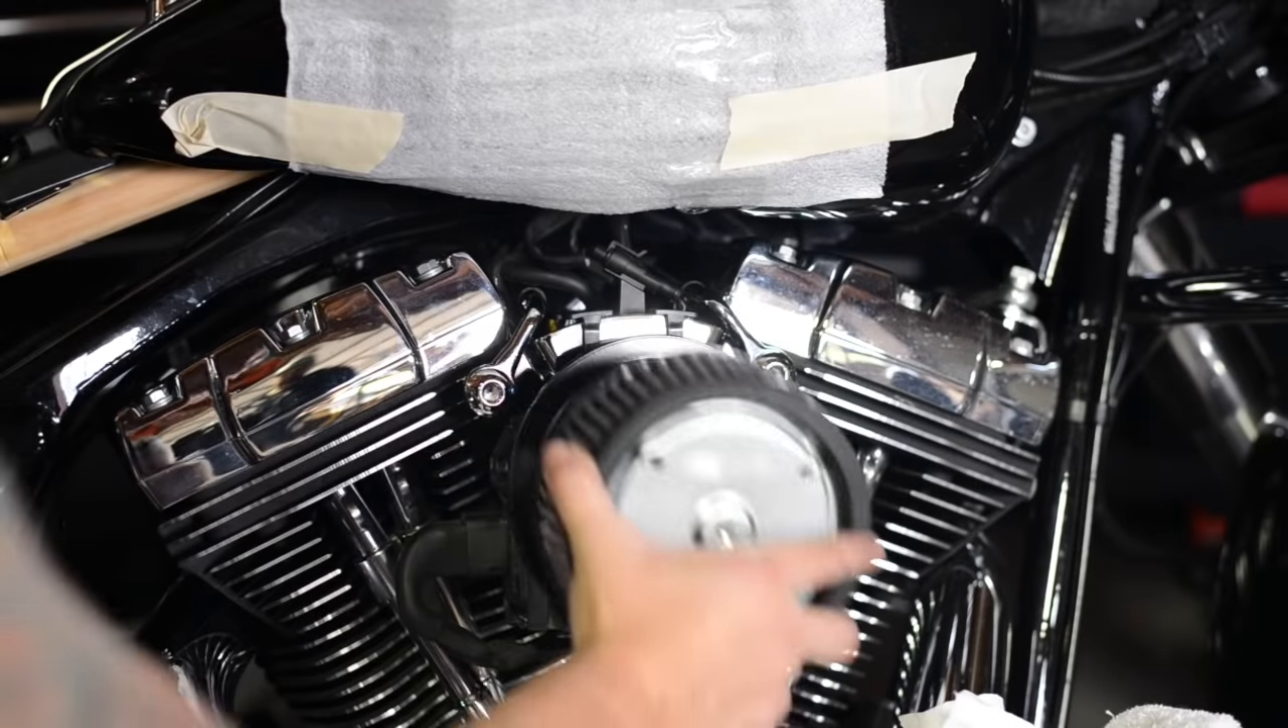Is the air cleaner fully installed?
No.